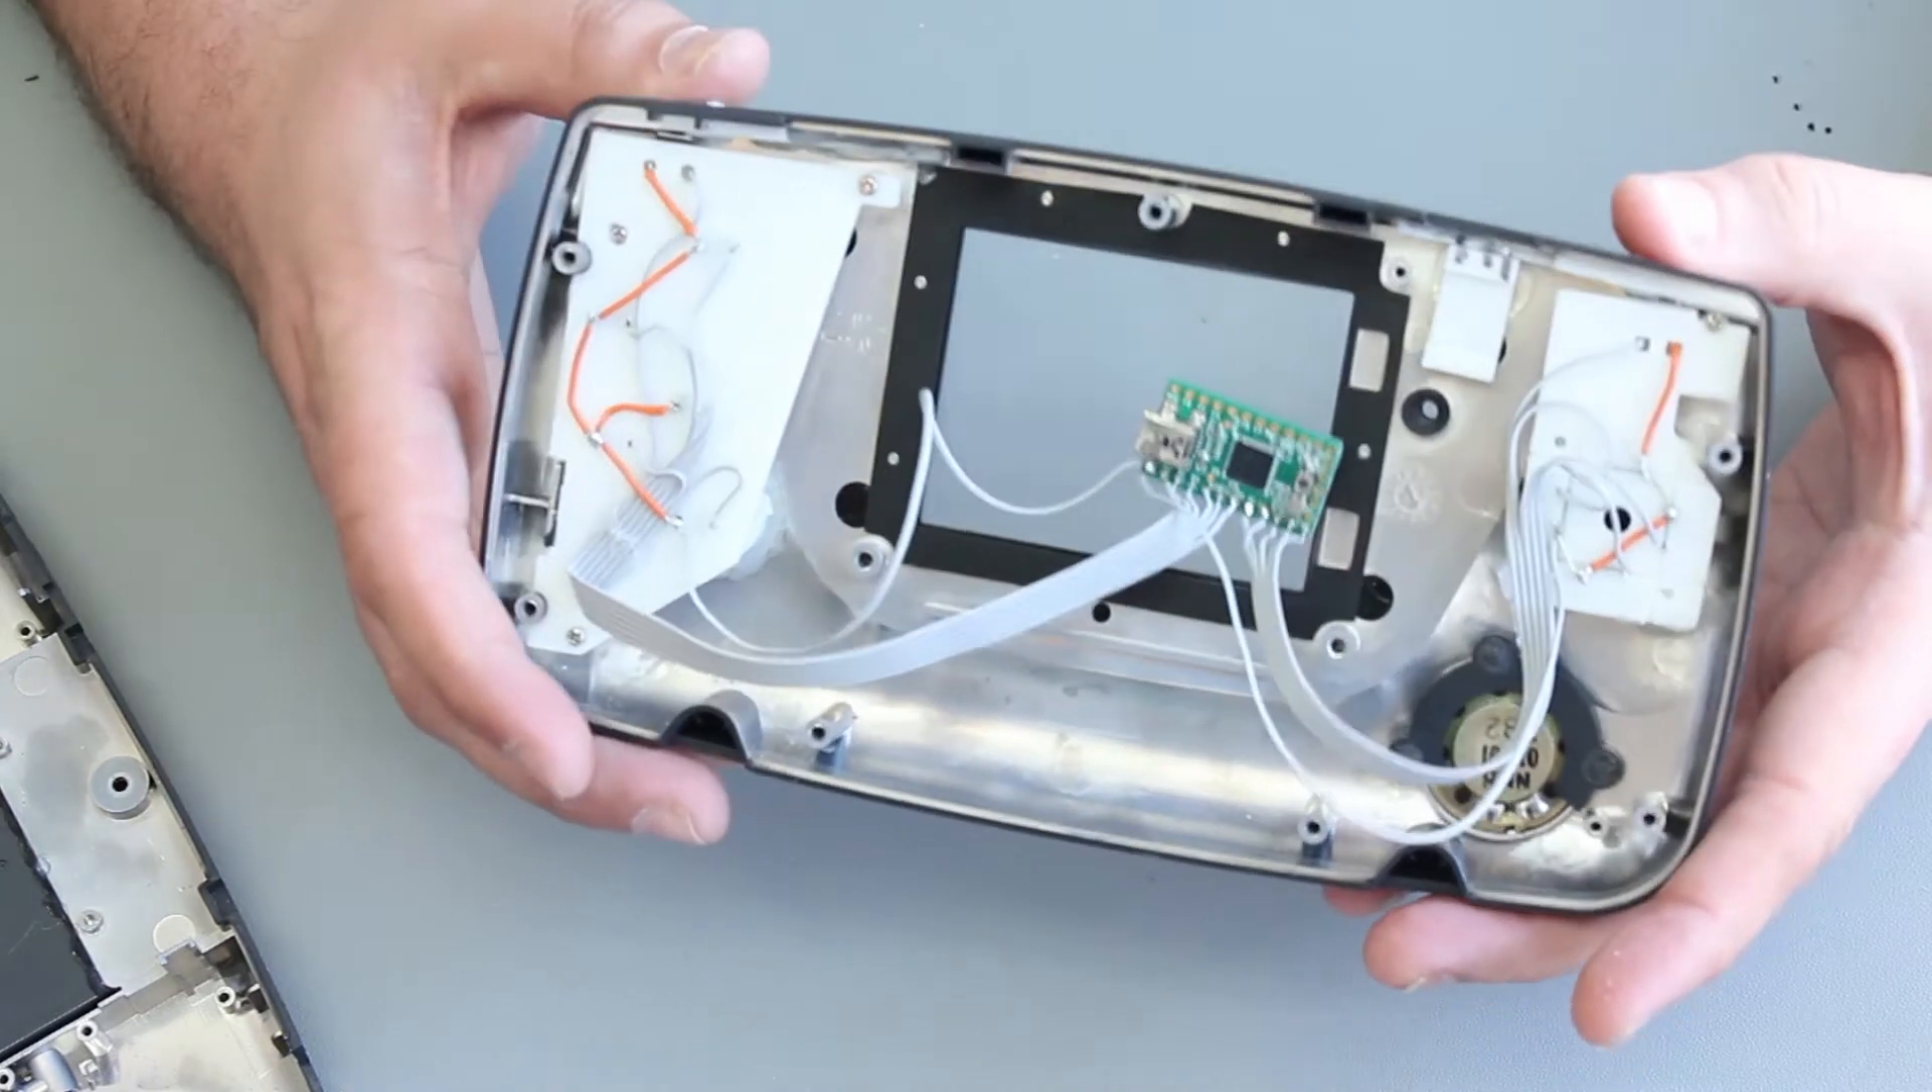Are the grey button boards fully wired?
Yes.